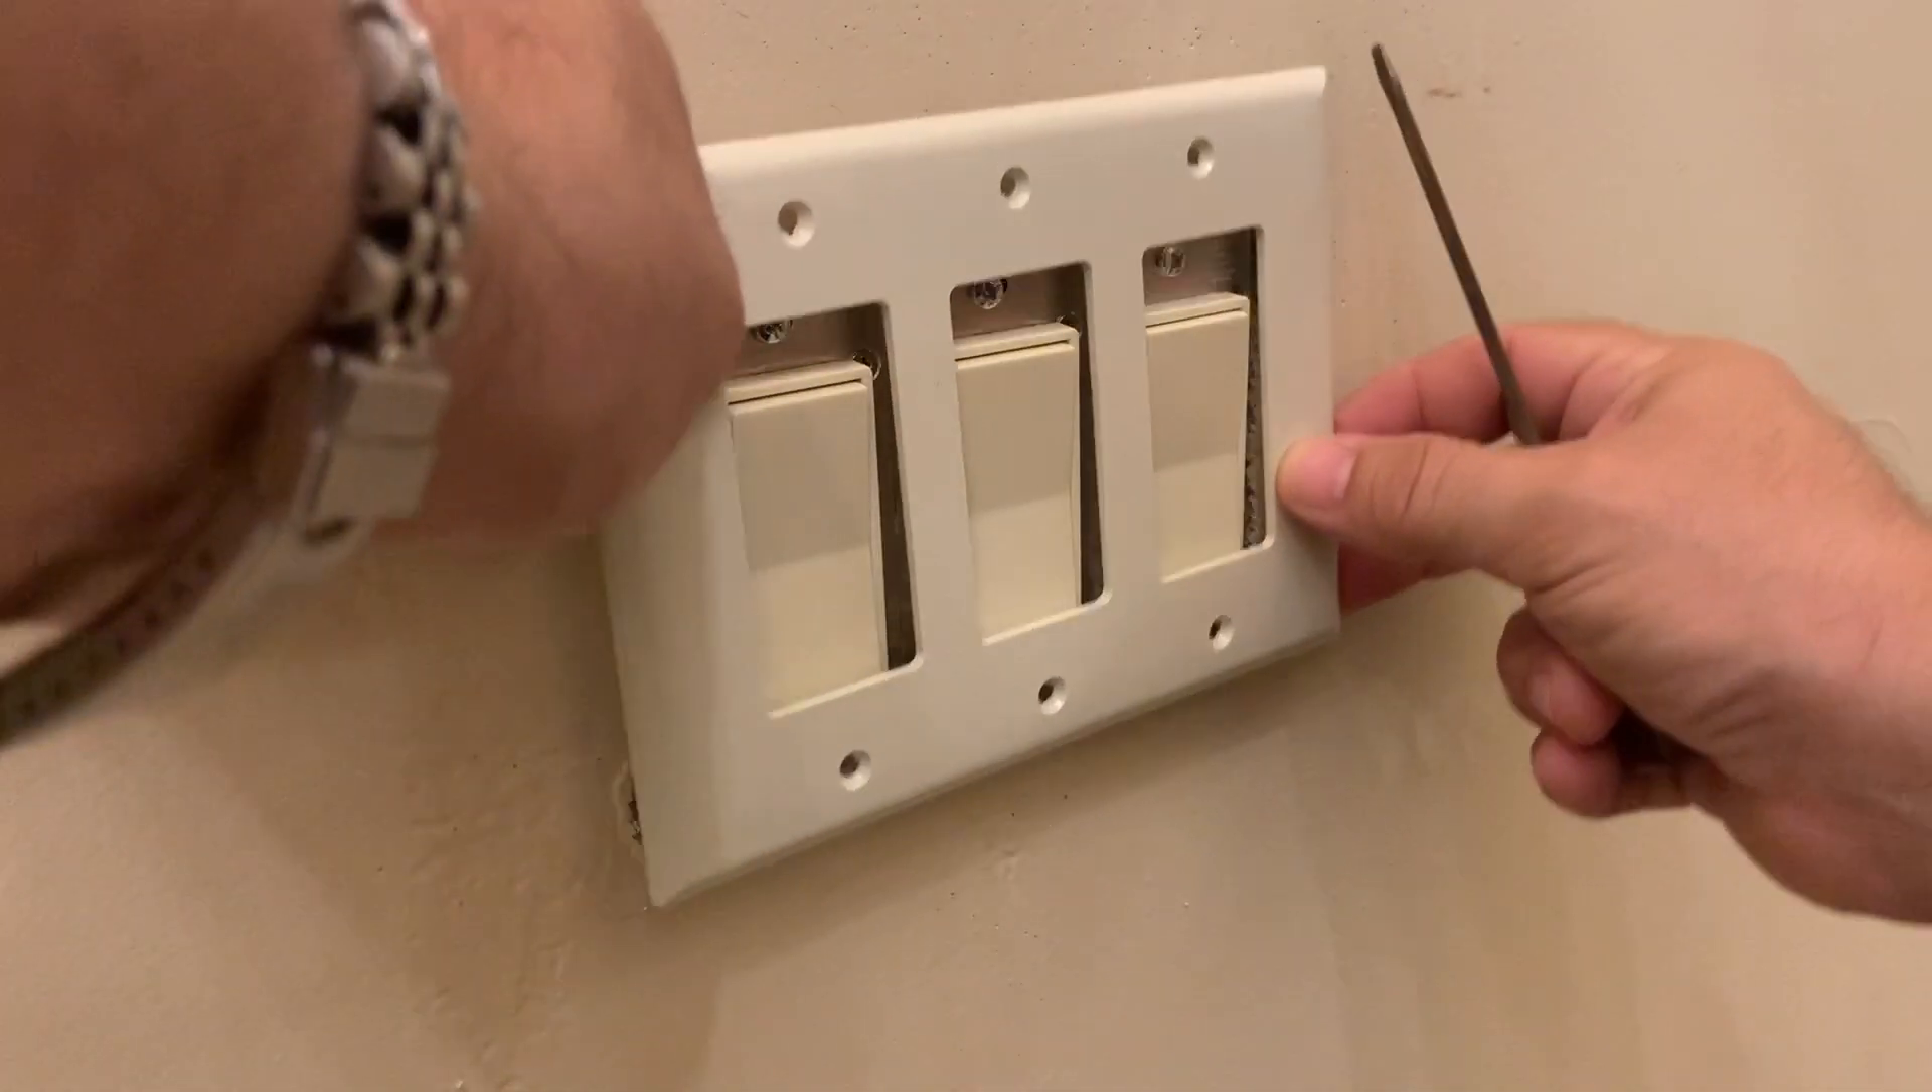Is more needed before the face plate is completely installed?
Yes.